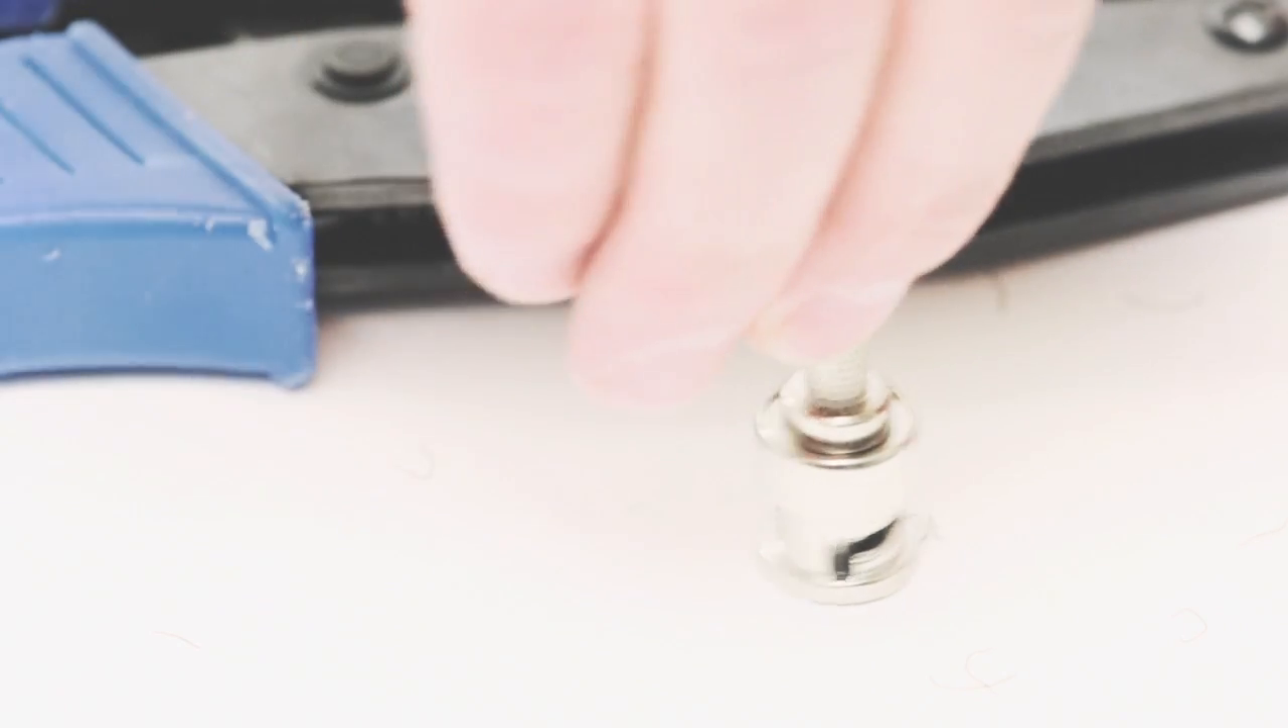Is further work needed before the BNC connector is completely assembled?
Yes.